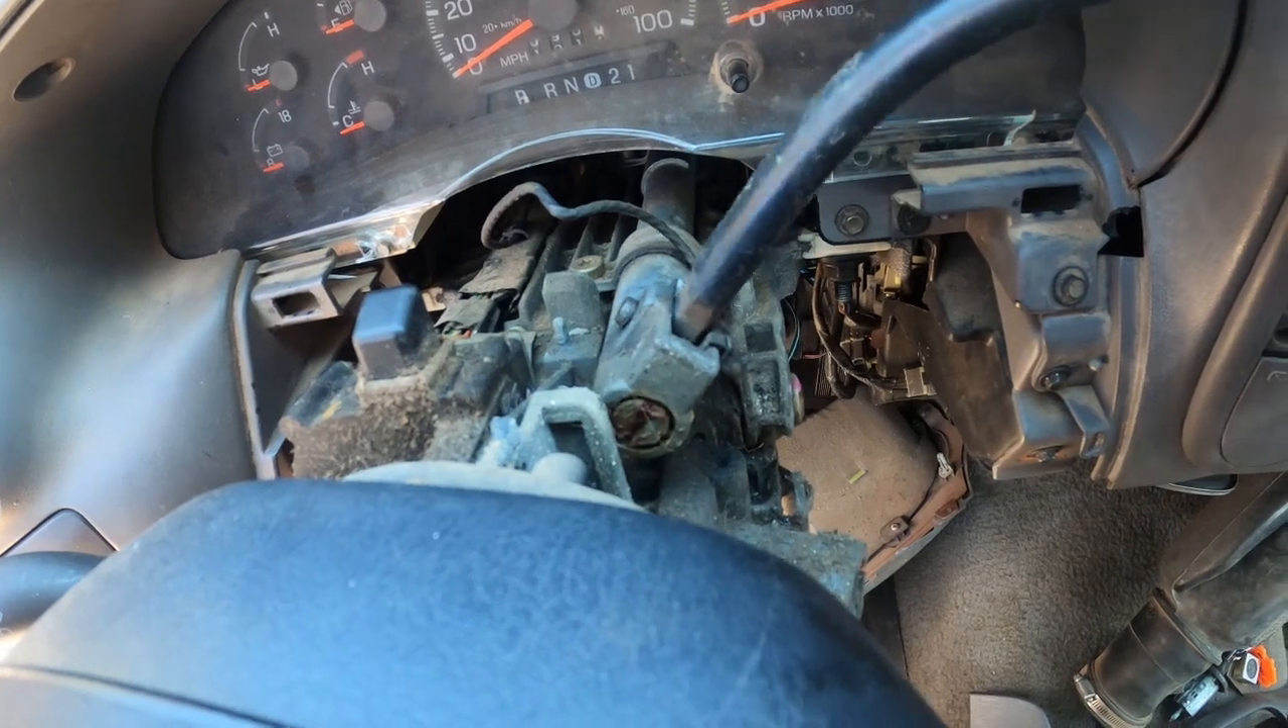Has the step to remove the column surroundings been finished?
Yes.